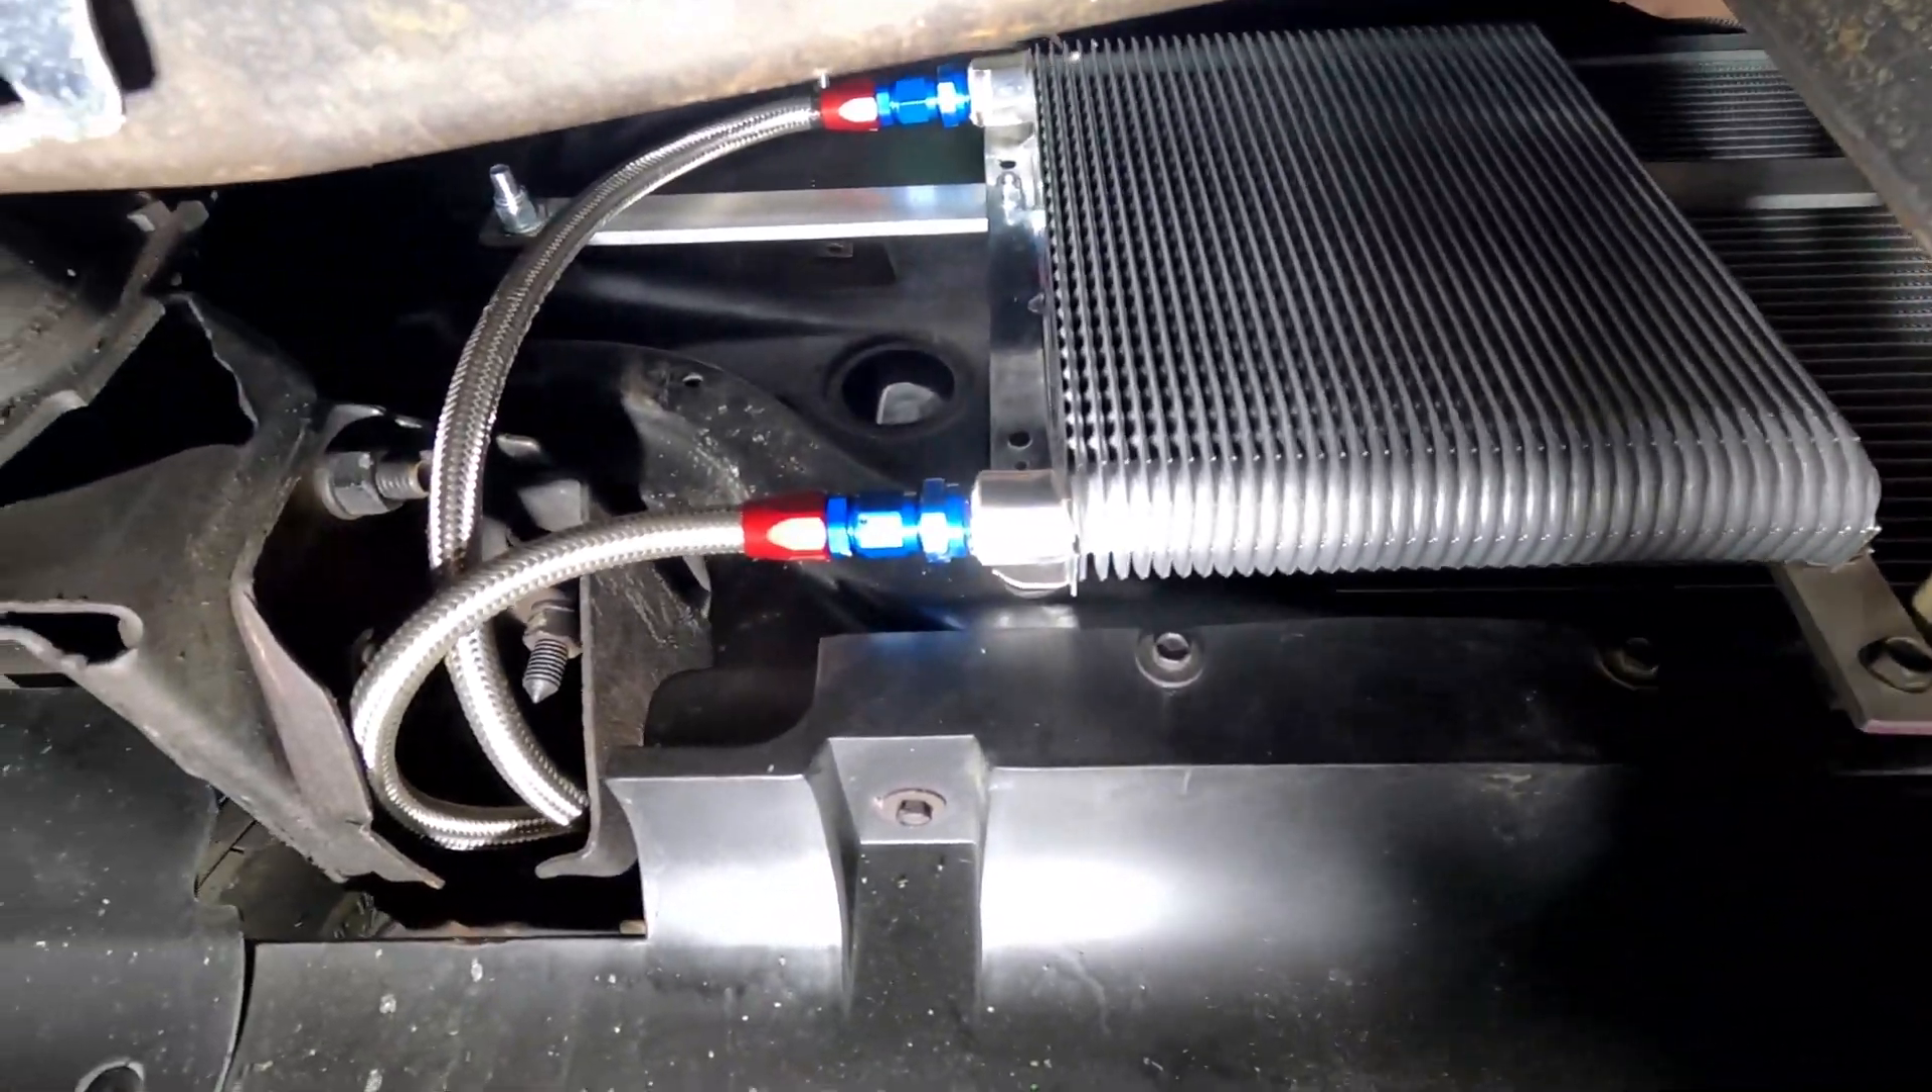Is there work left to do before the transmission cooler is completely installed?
No.